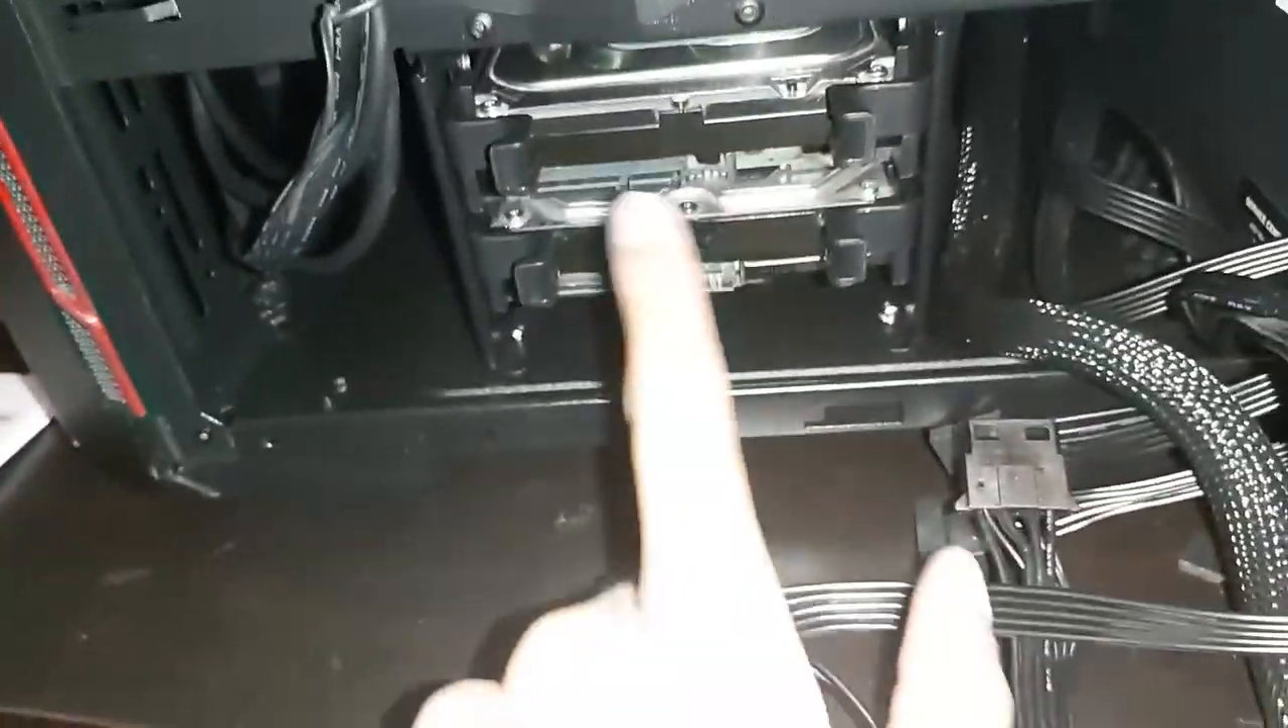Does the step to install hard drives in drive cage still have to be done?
No.